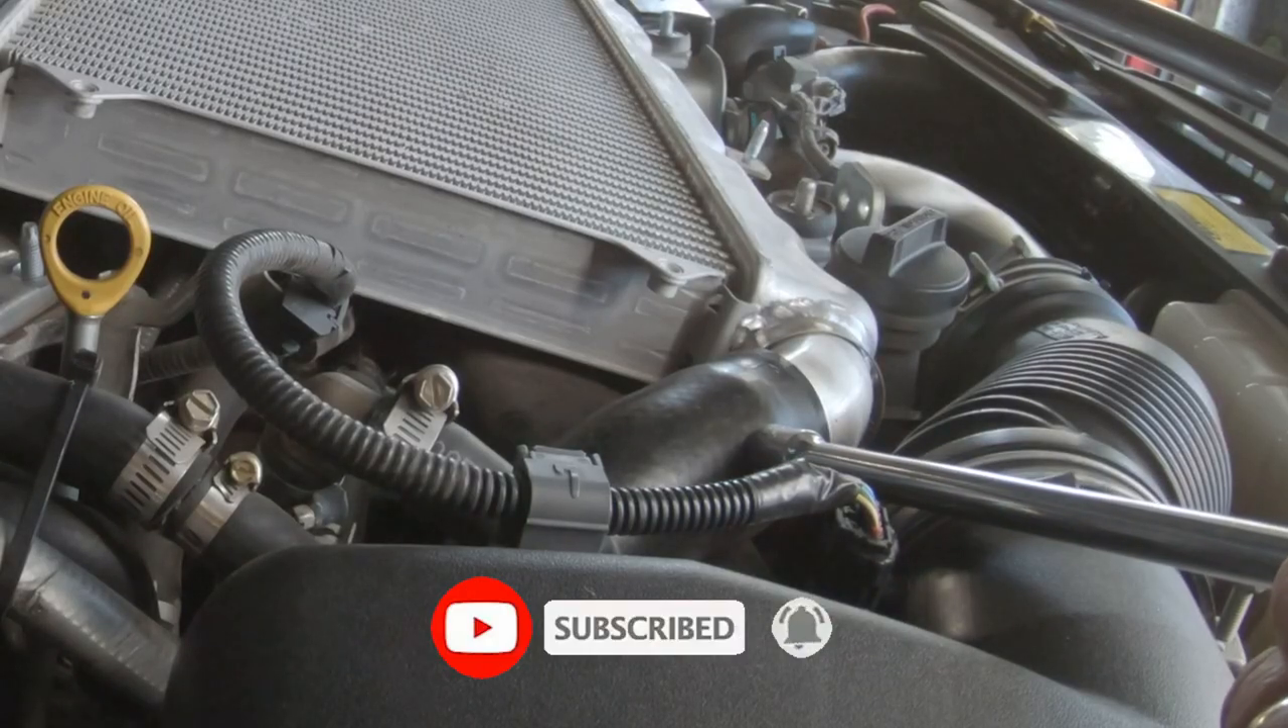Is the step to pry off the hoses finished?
No.